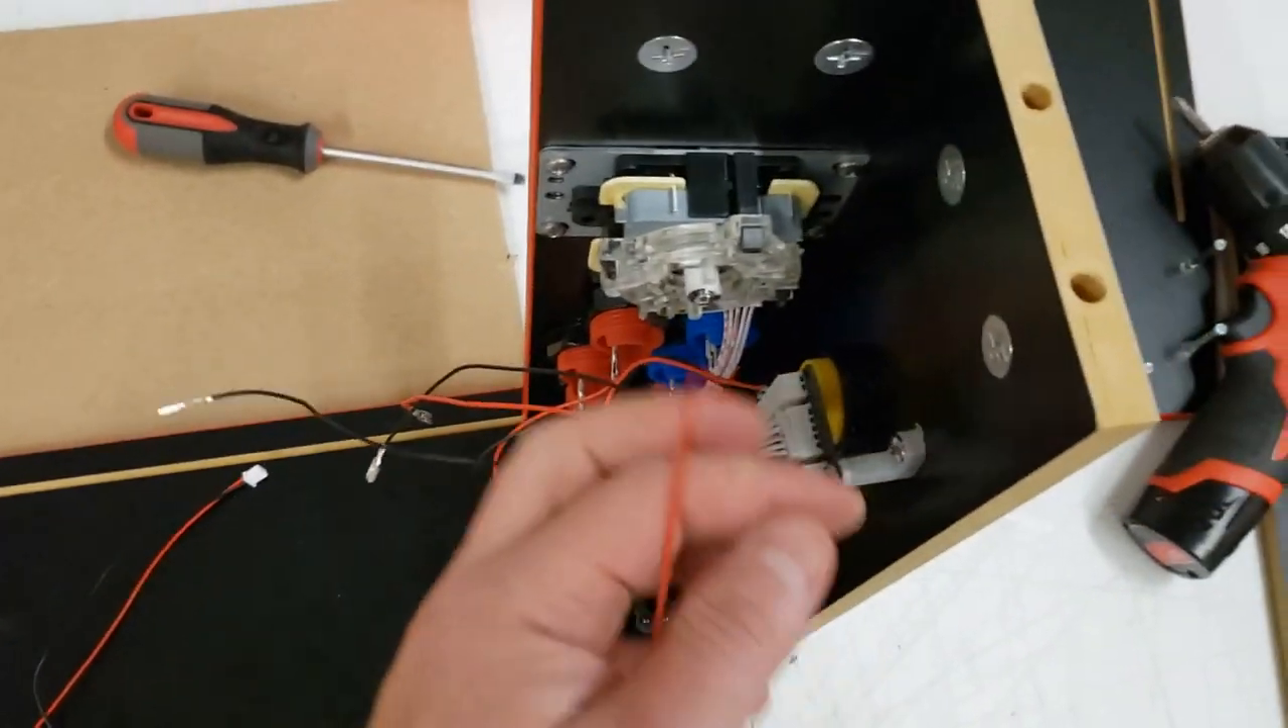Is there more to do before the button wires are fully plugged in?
Yes.